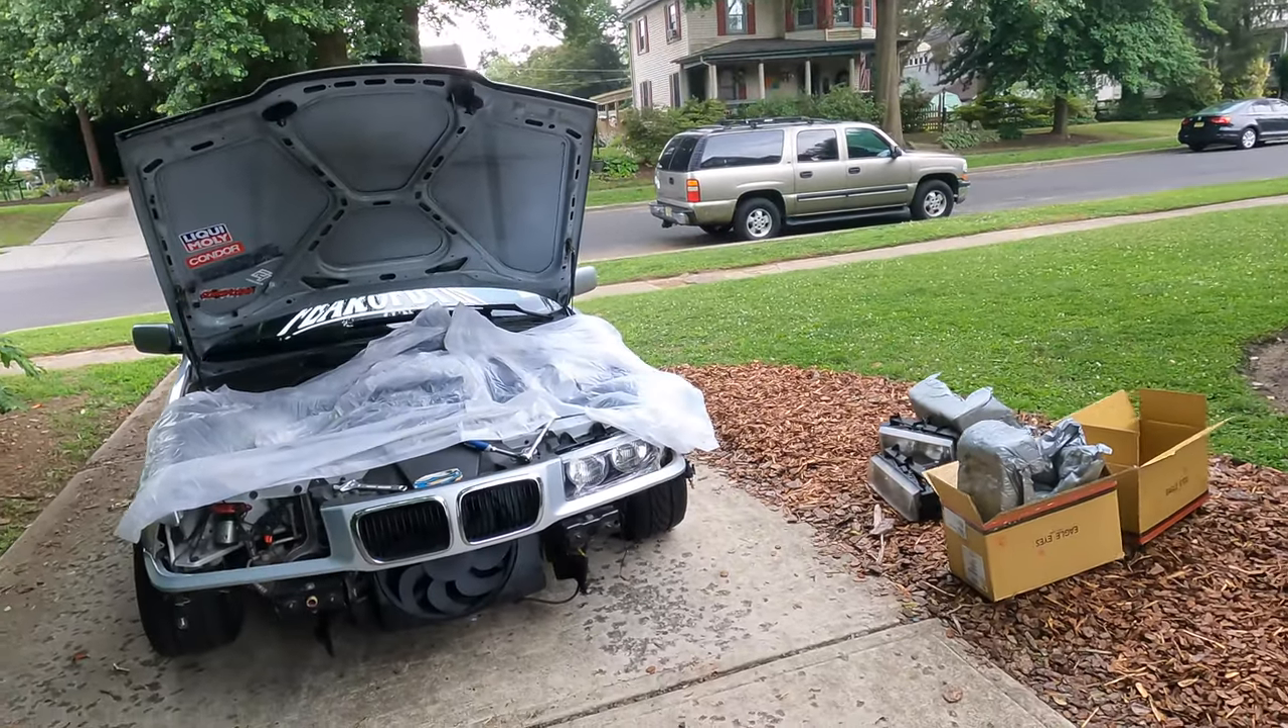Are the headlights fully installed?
No.